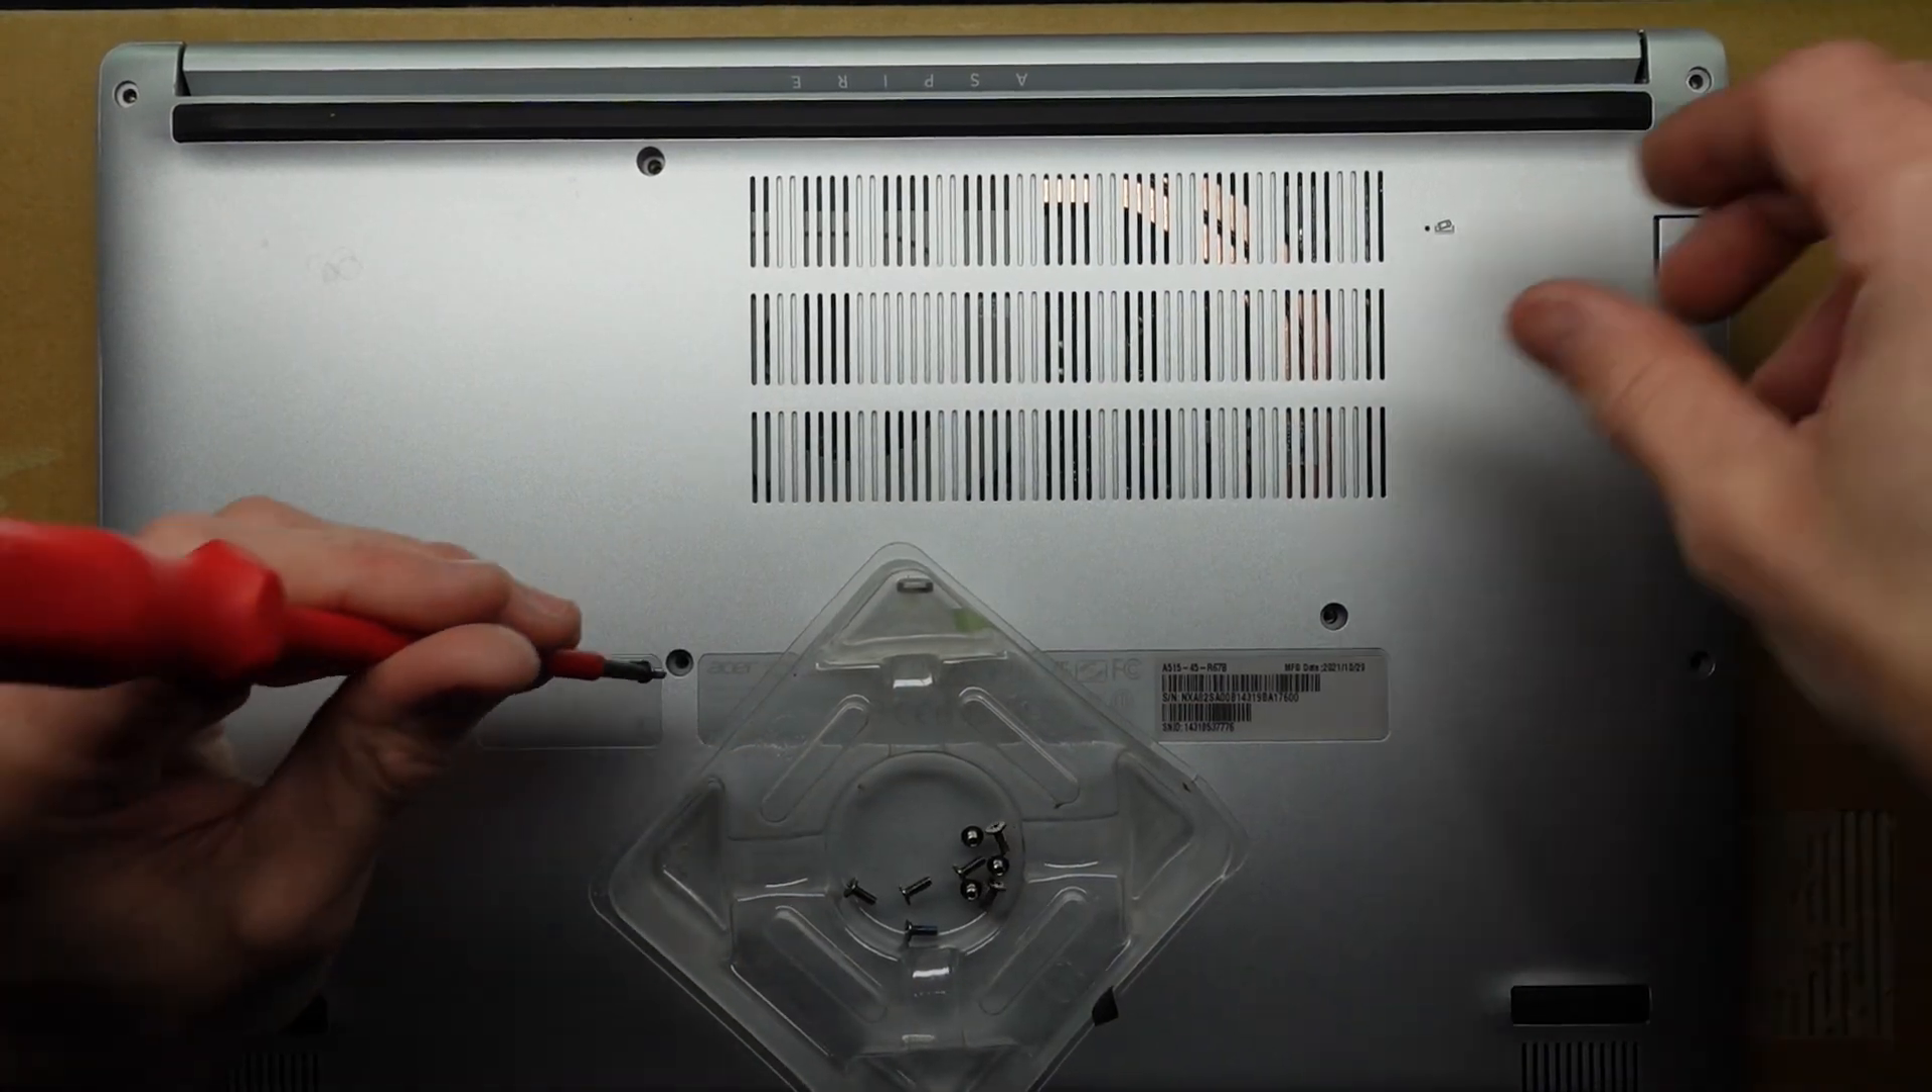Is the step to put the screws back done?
No.